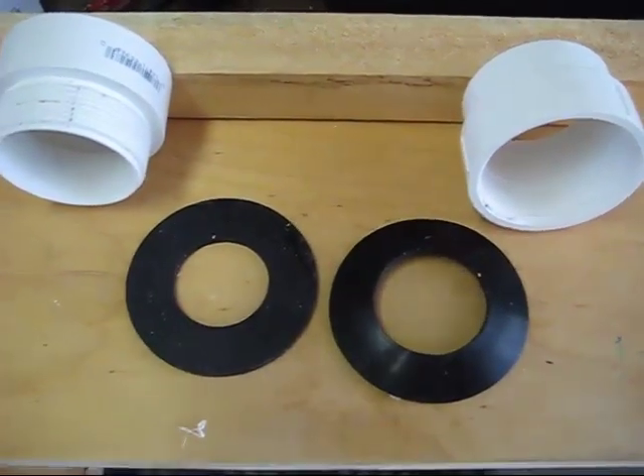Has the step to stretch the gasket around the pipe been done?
No.